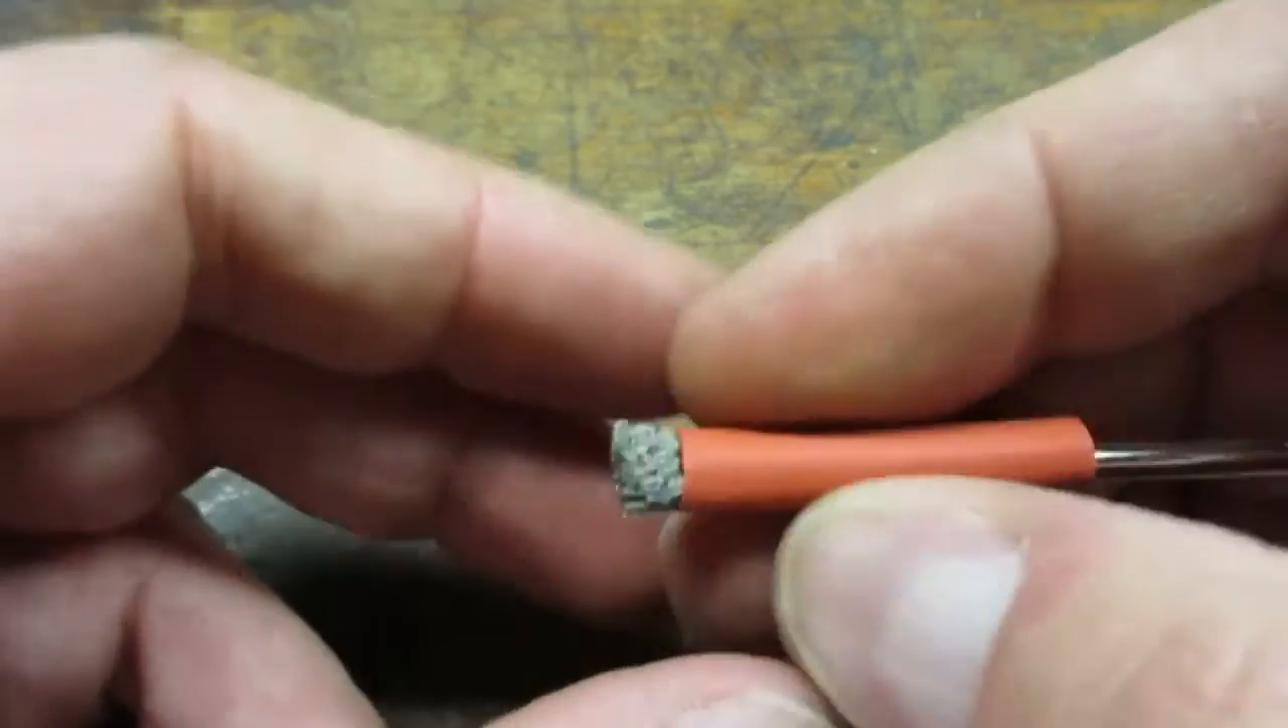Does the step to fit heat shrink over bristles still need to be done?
No.